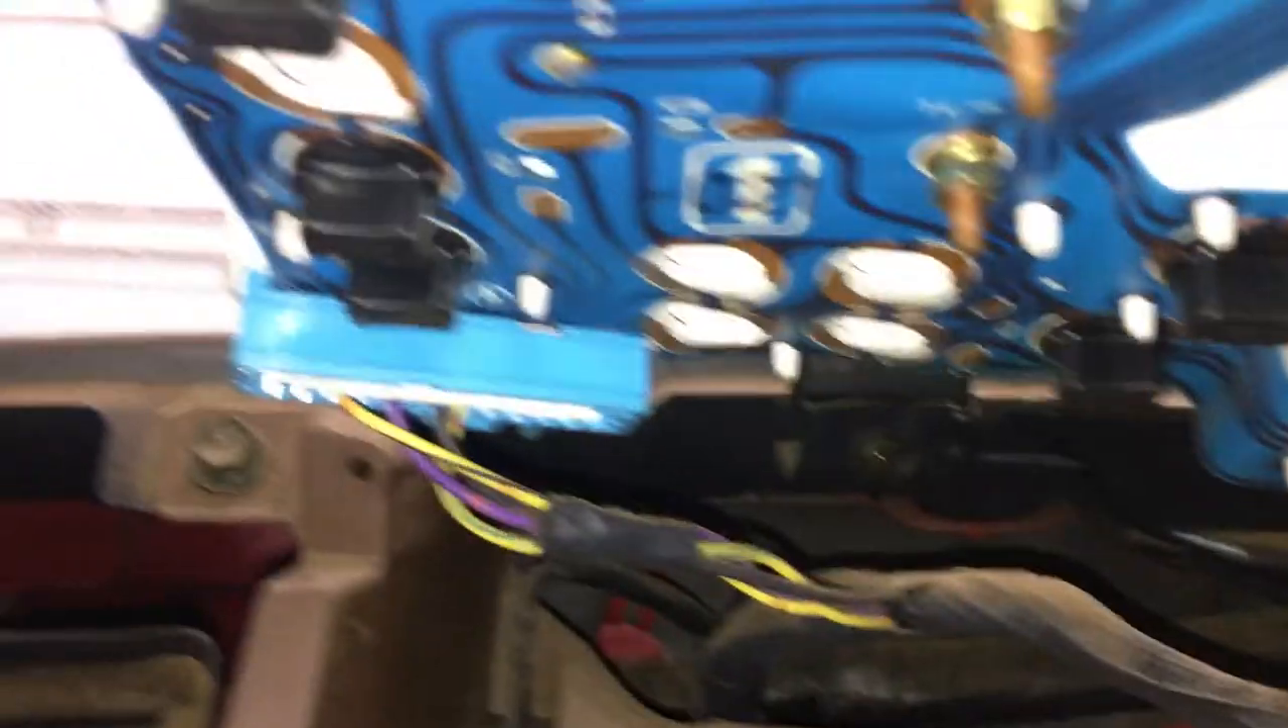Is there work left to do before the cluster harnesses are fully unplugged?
Yes.